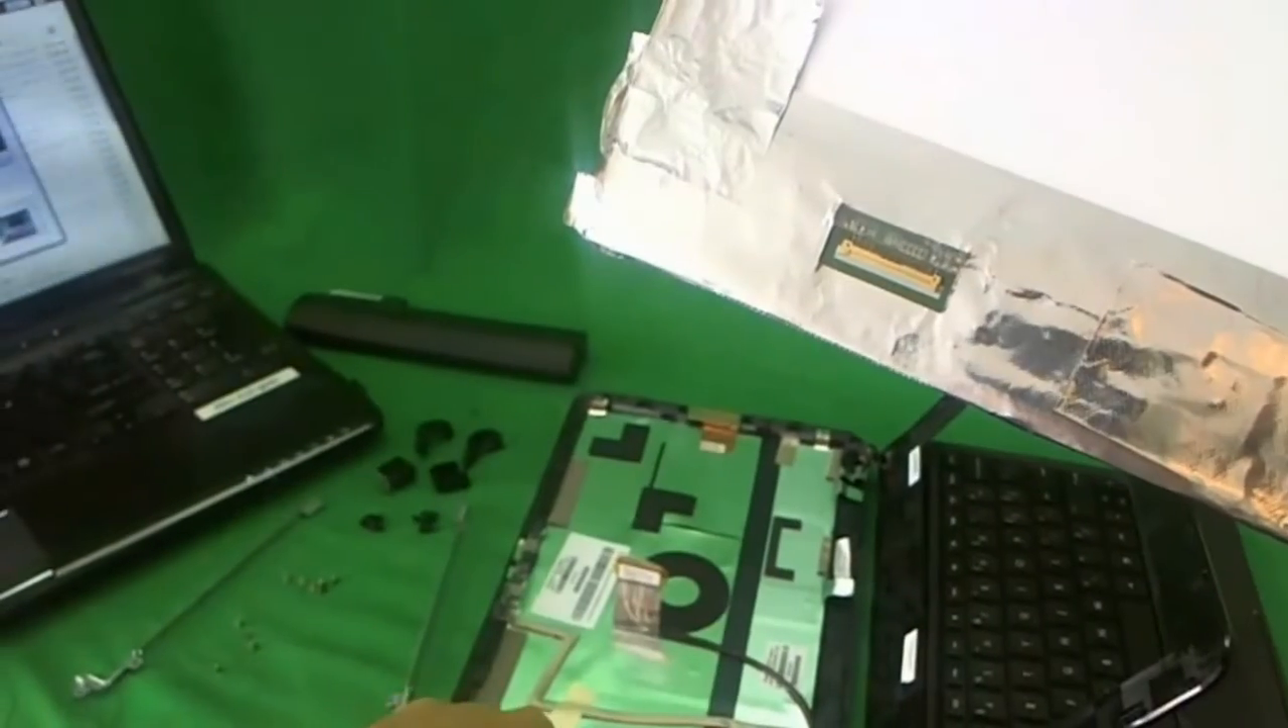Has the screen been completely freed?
Yes.